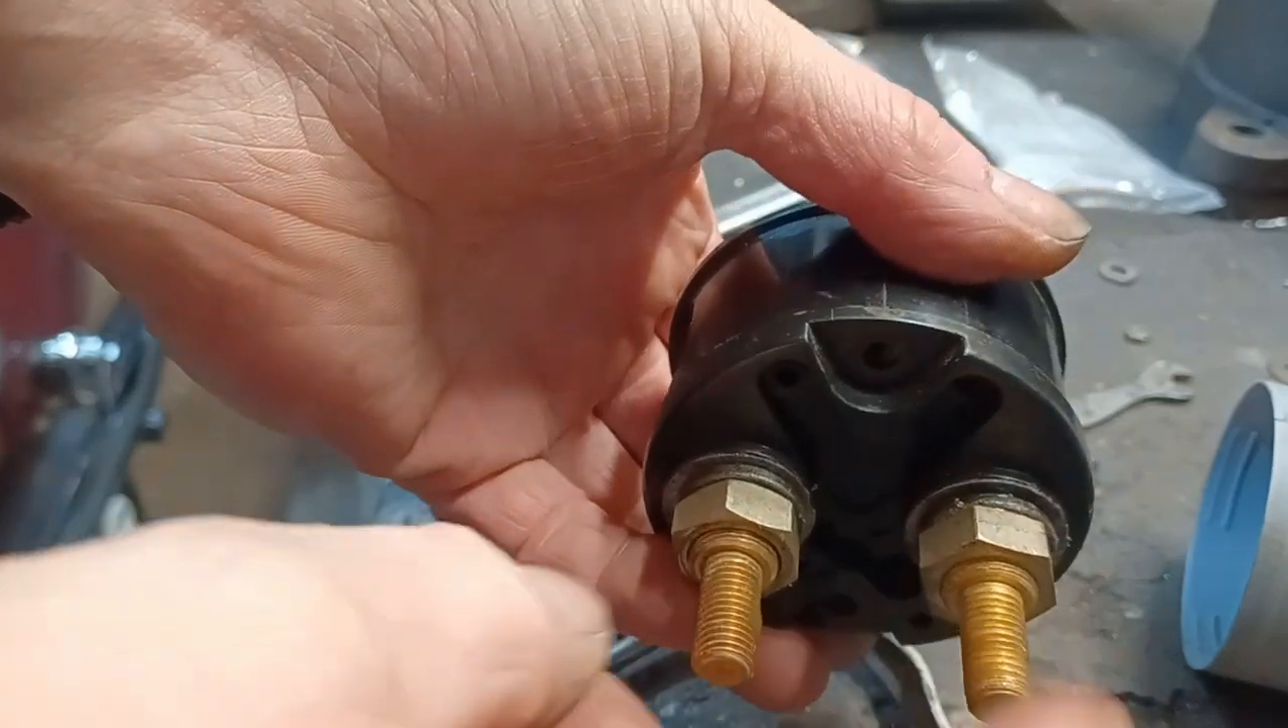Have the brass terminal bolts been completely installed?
Yes.